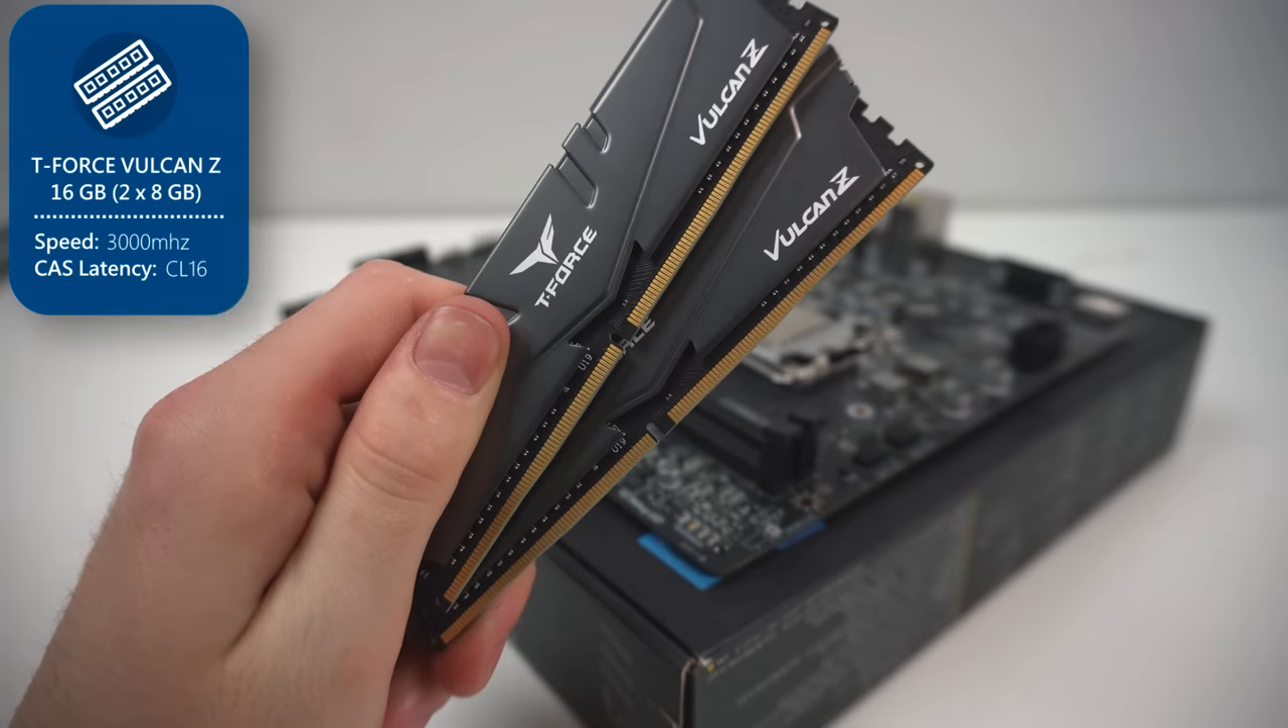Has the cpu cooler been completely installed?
No.